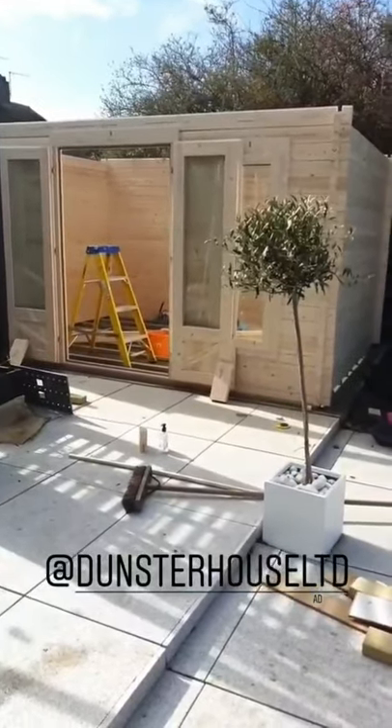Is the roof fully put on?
No.